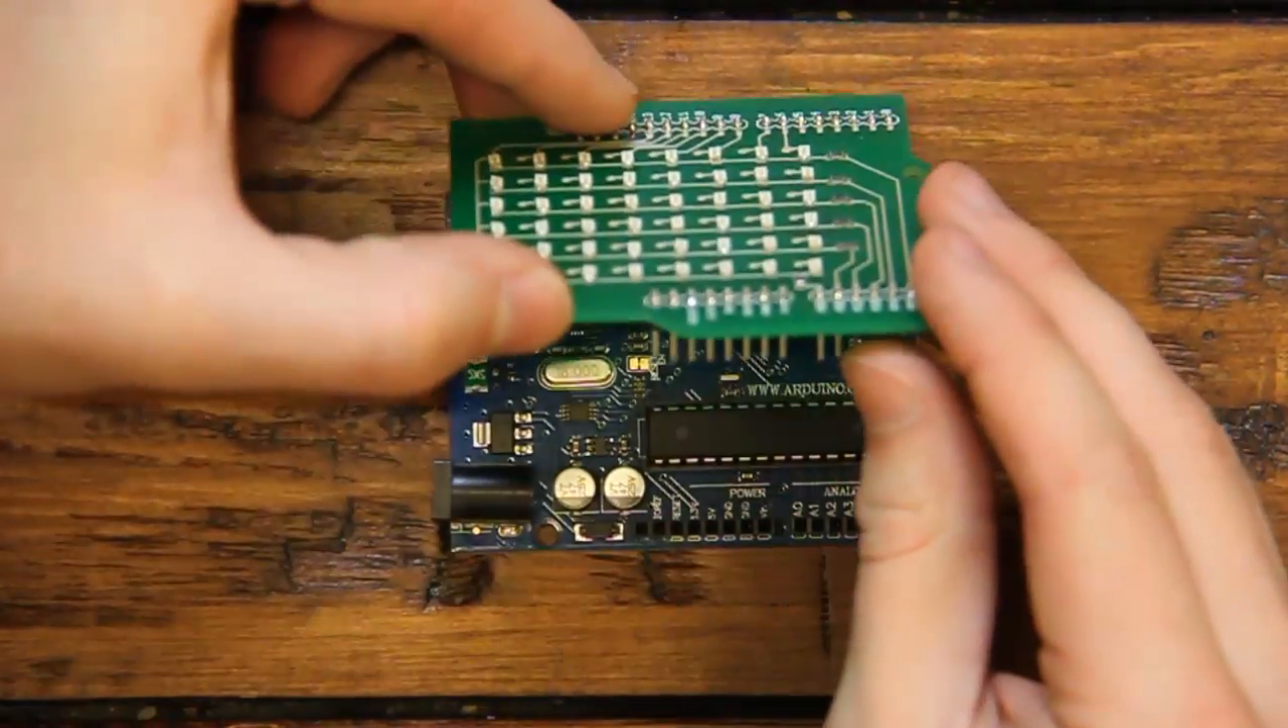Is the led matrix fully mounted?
No.